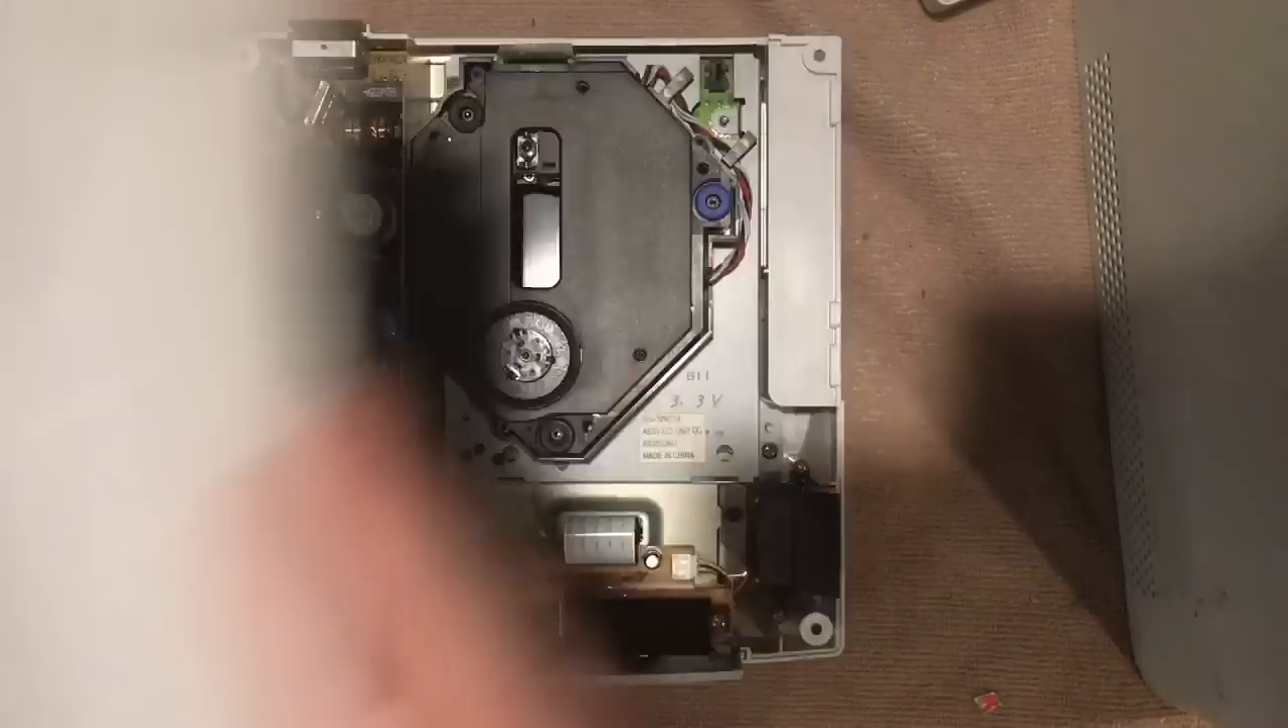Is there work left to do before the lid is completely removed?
No.